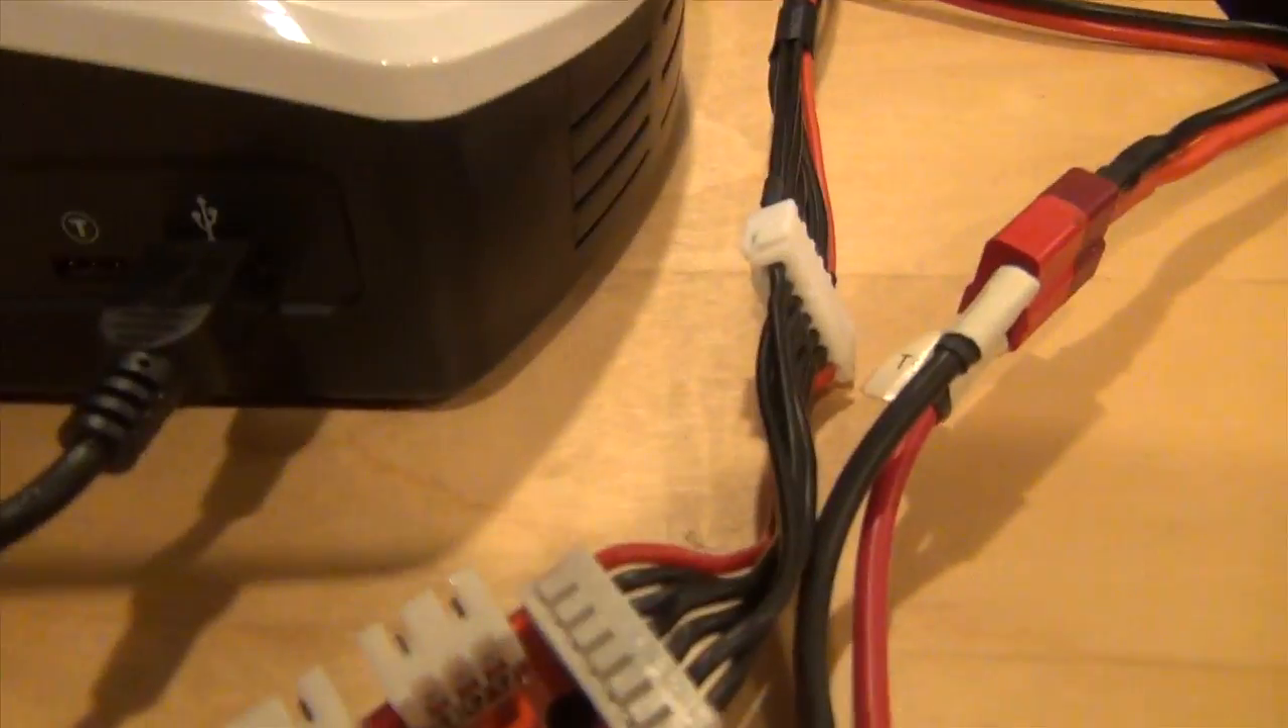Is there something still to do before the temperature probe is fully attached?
Yes.